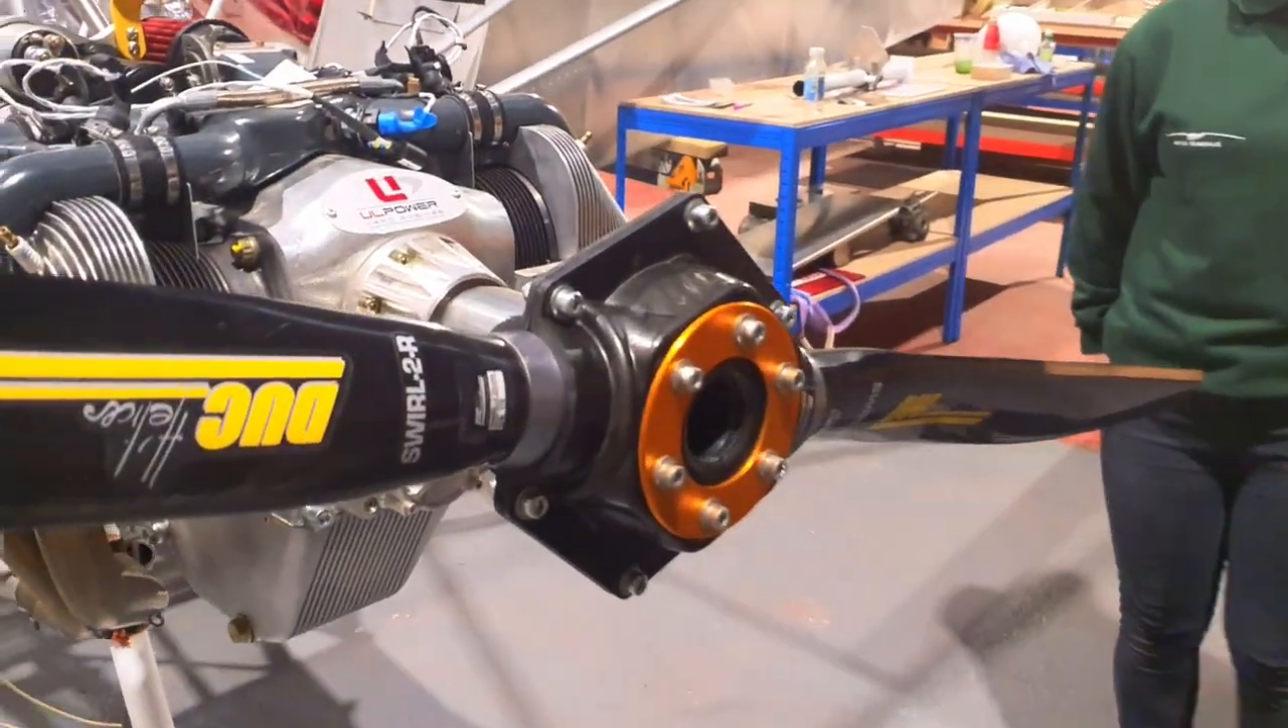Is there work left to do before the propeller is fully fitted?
No.